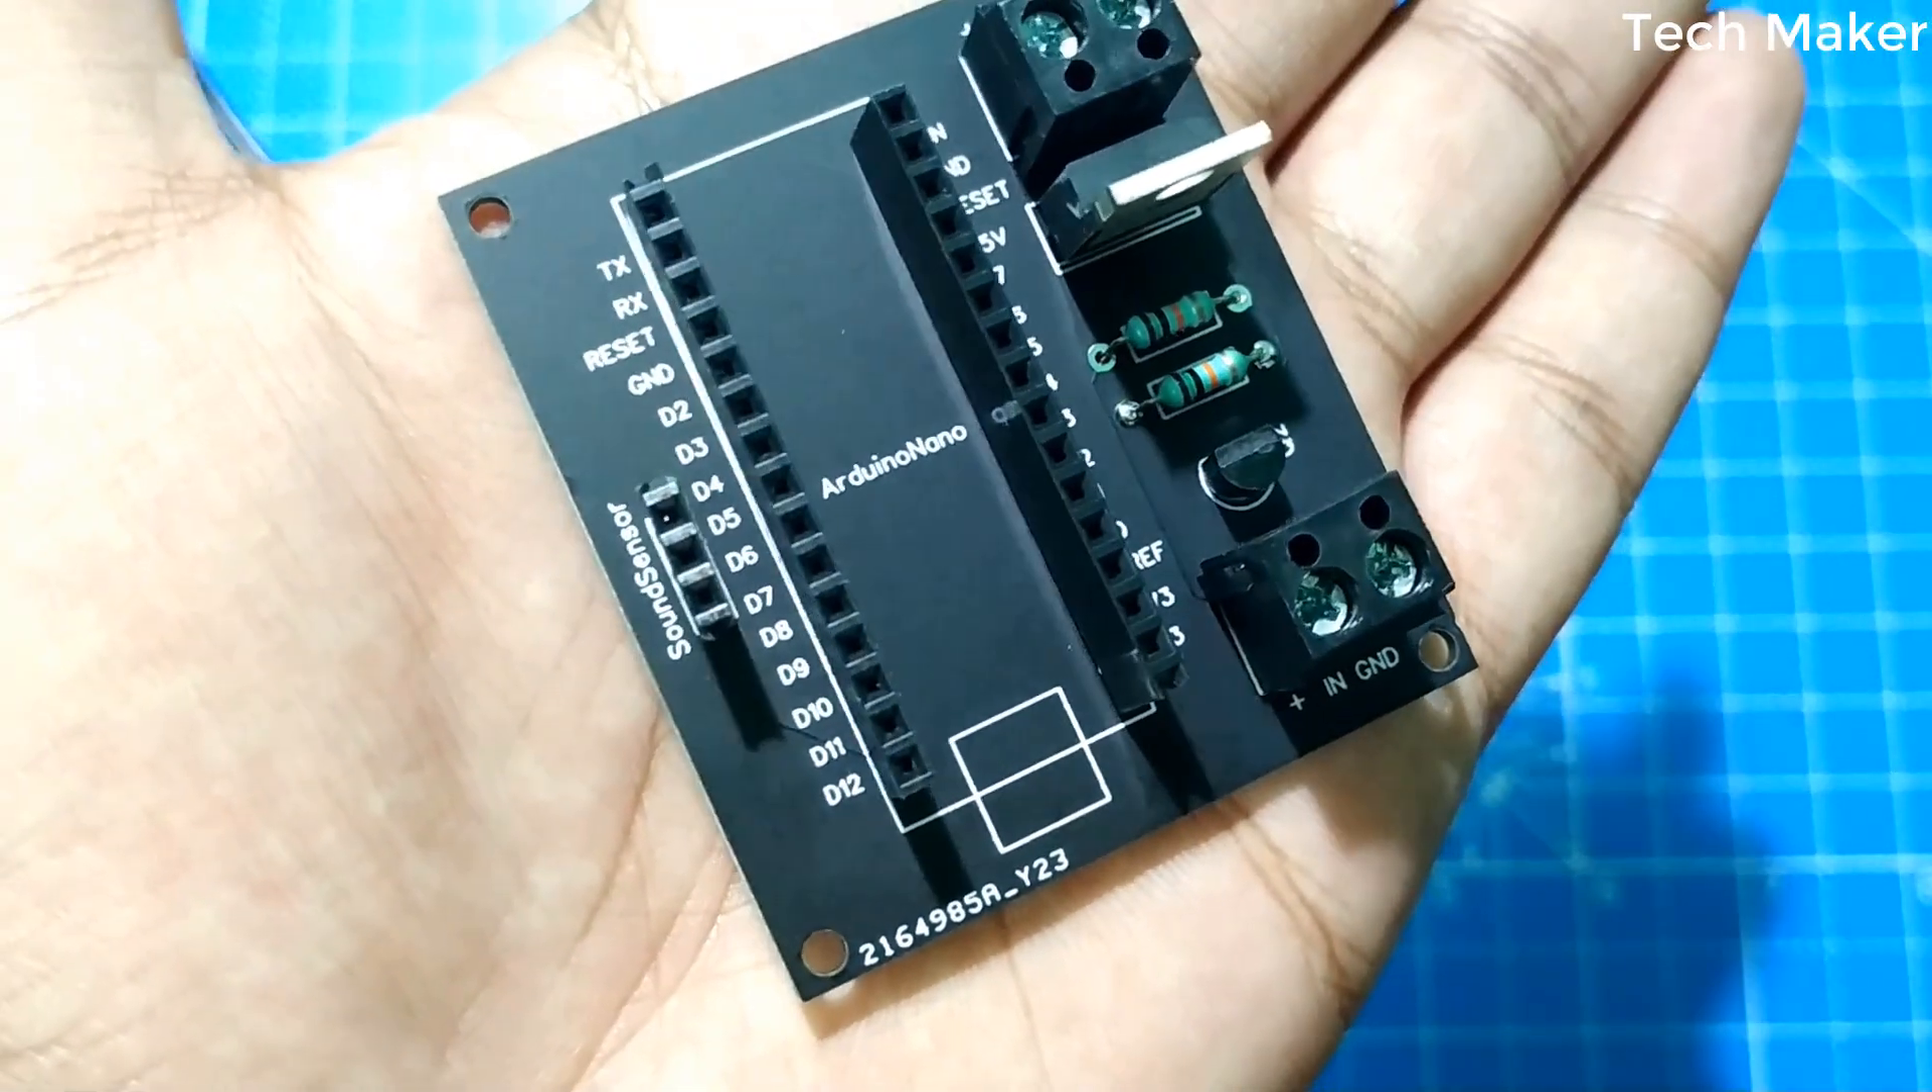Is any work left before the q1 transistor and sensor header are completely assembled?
No.